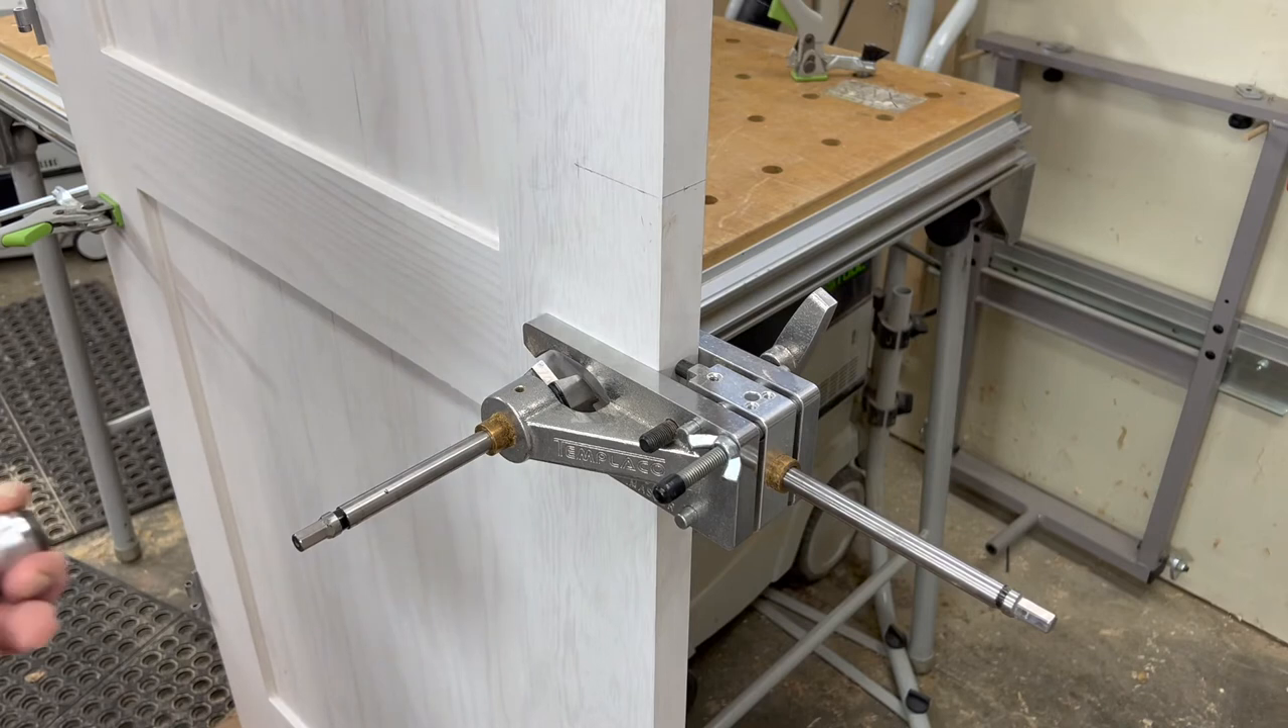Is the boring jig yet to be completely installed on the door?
No.